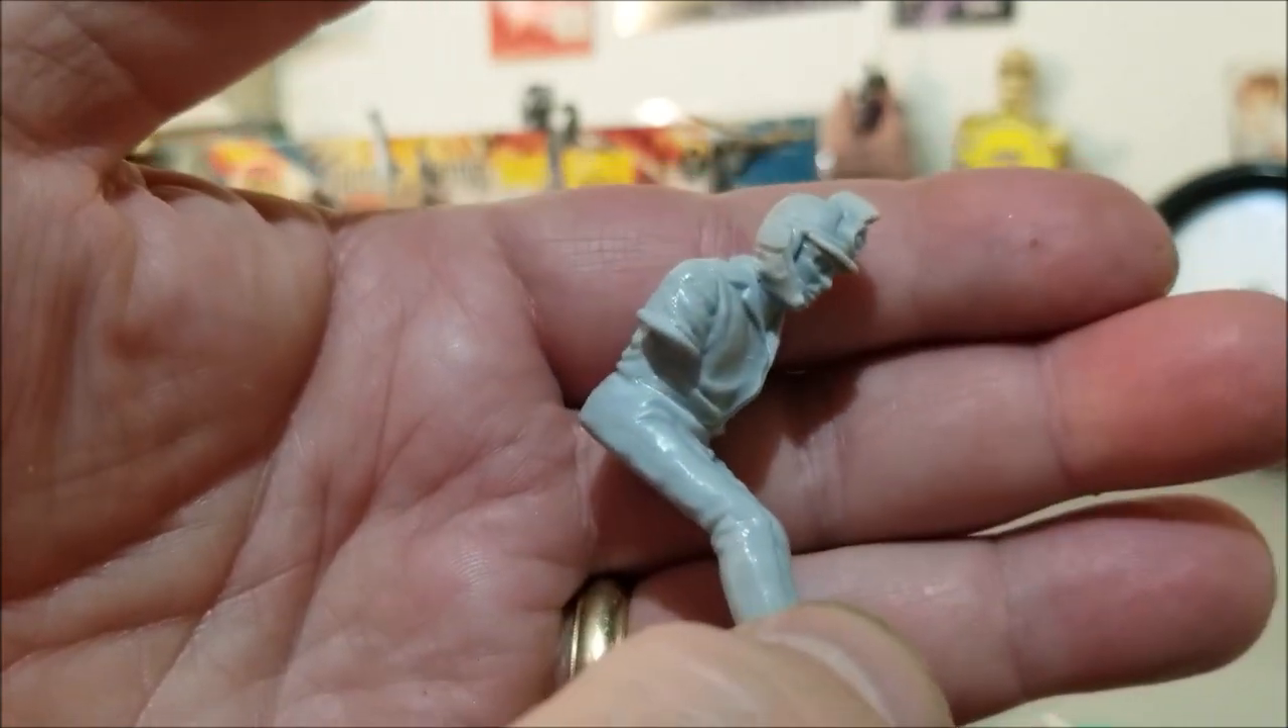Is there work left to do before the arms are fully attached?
Yes.